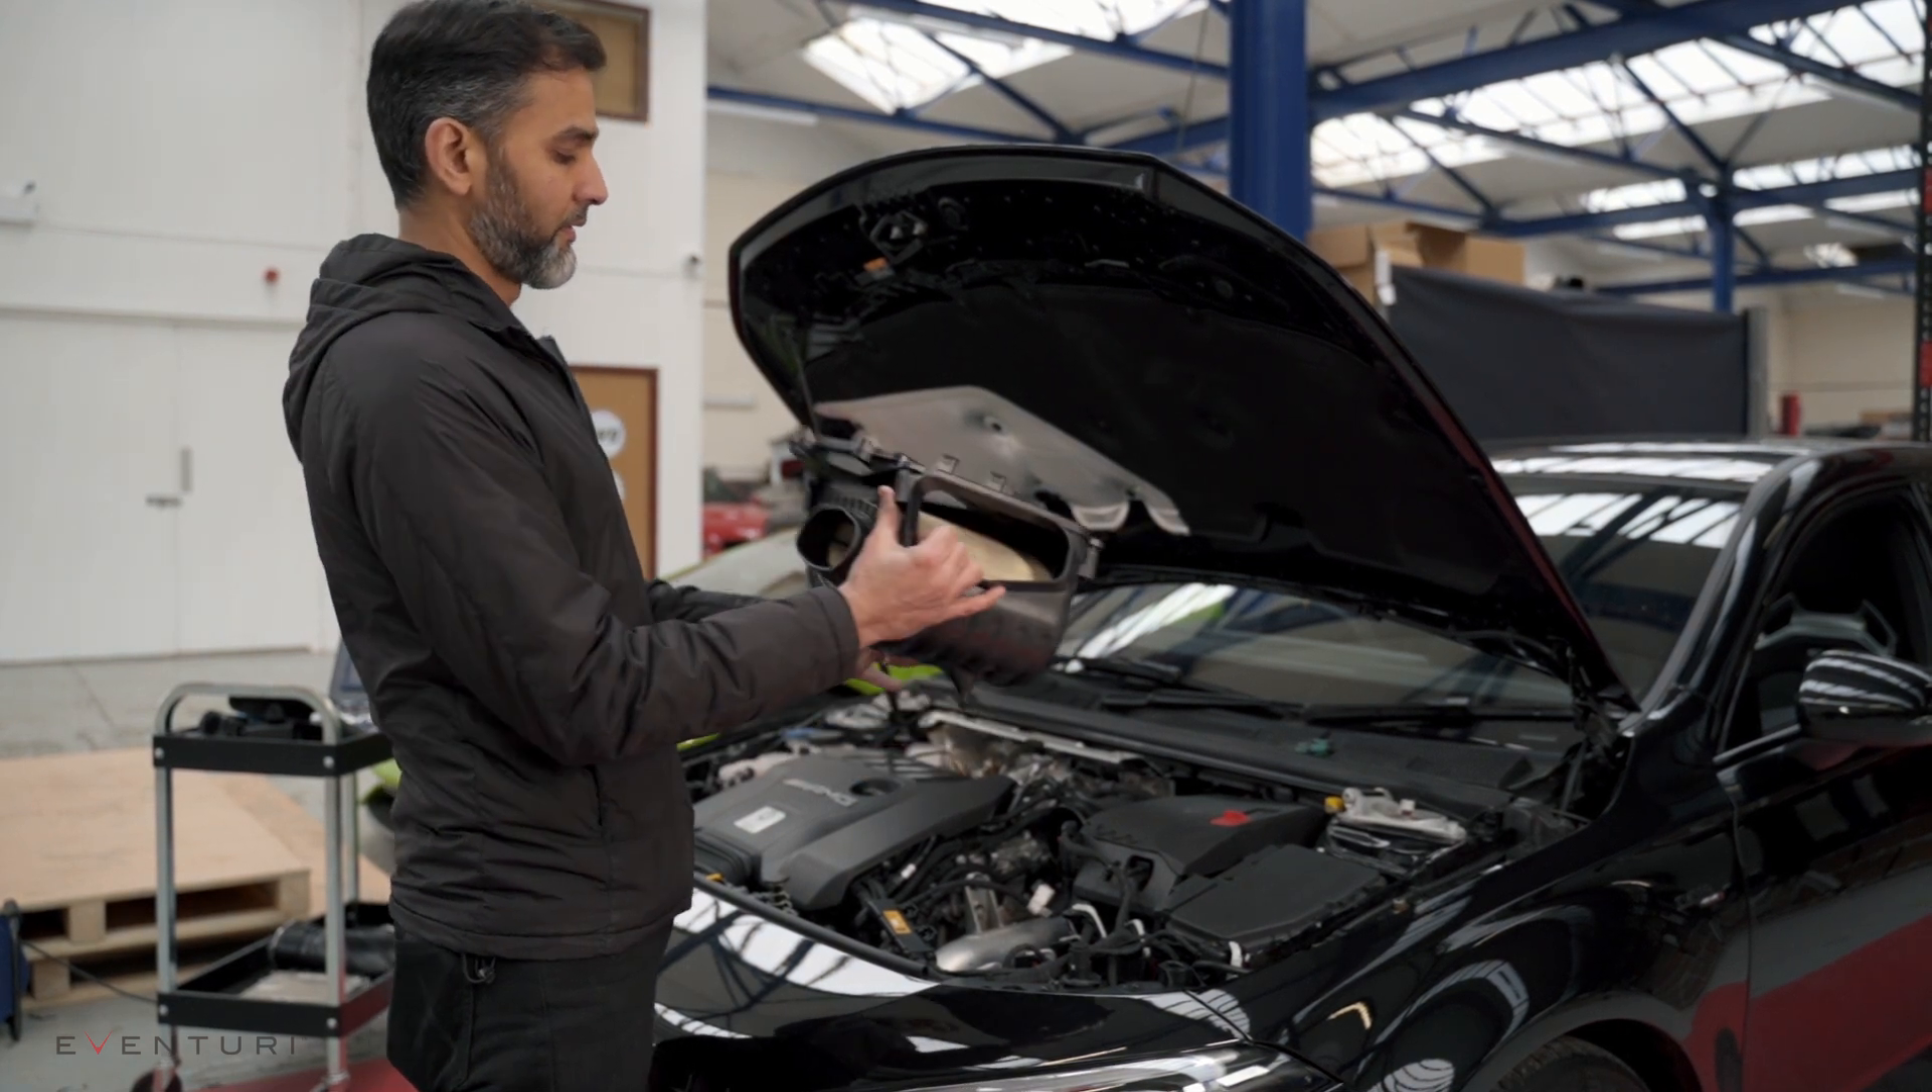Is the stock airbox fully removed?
Yes.